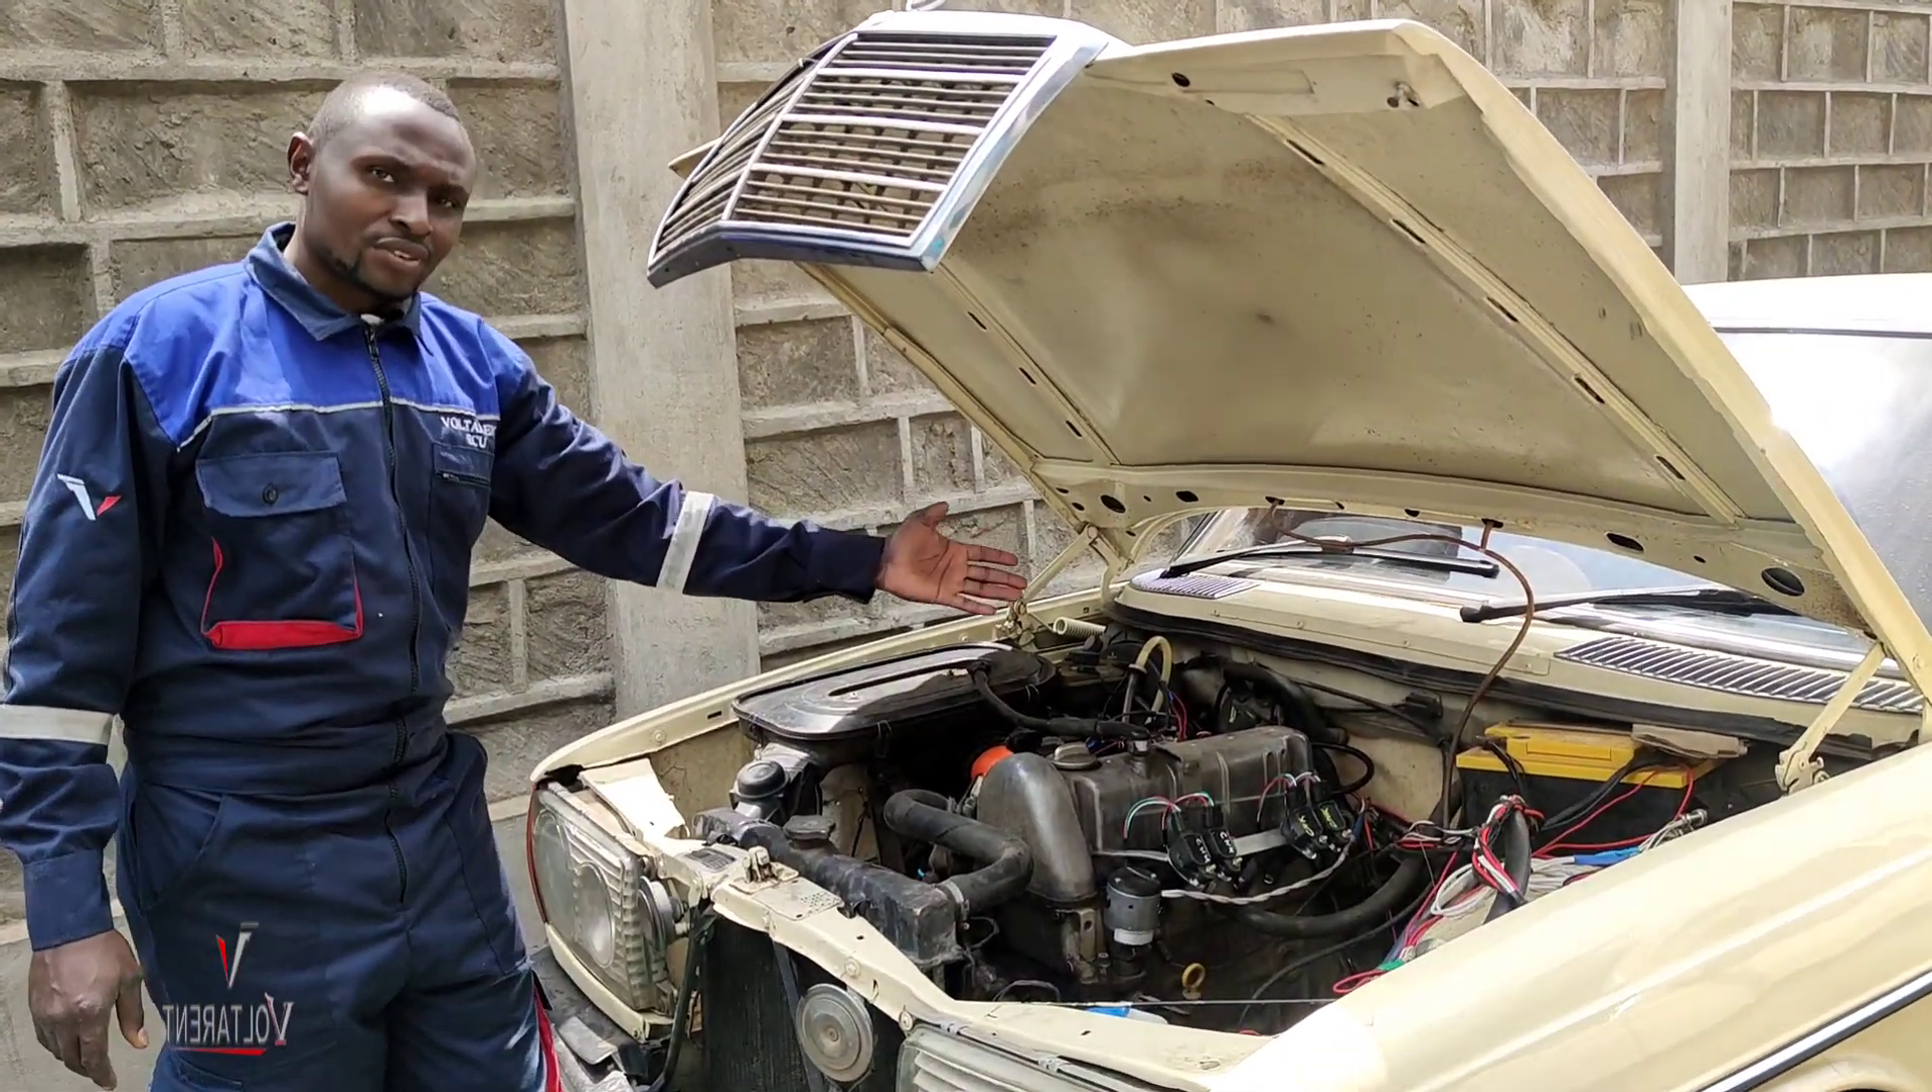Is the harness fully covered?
No.